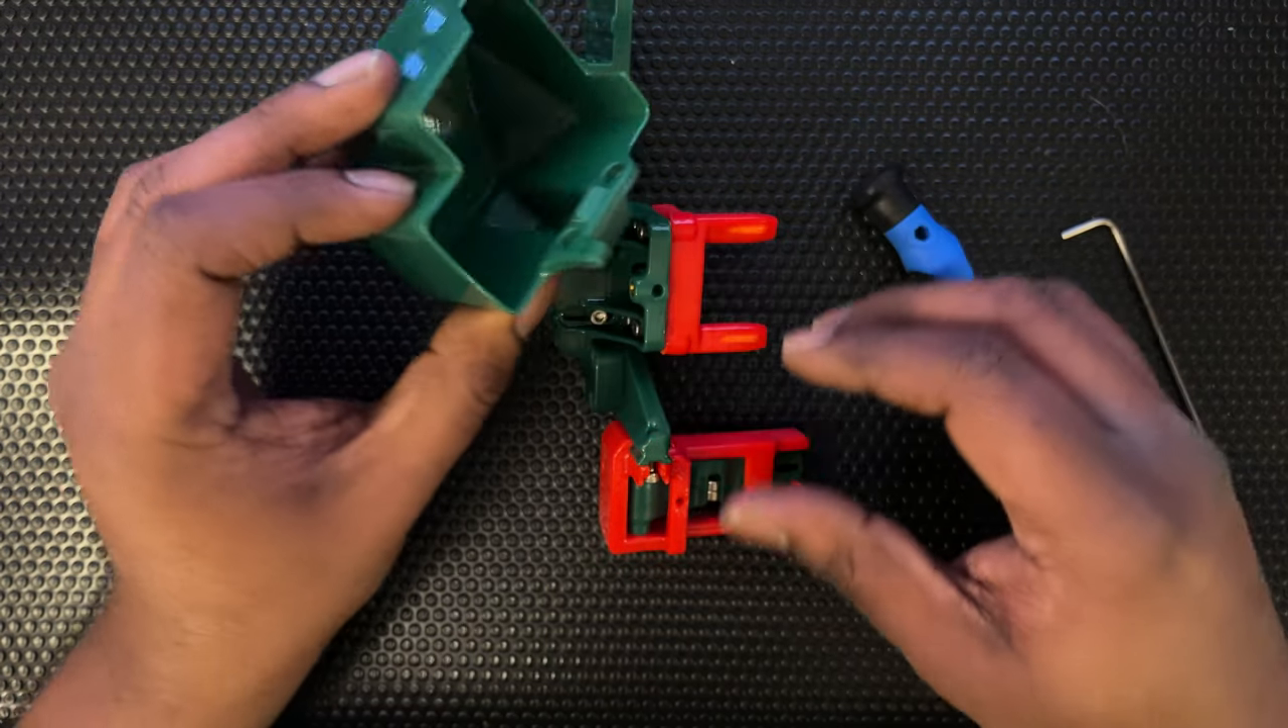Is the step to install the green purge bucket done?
No.